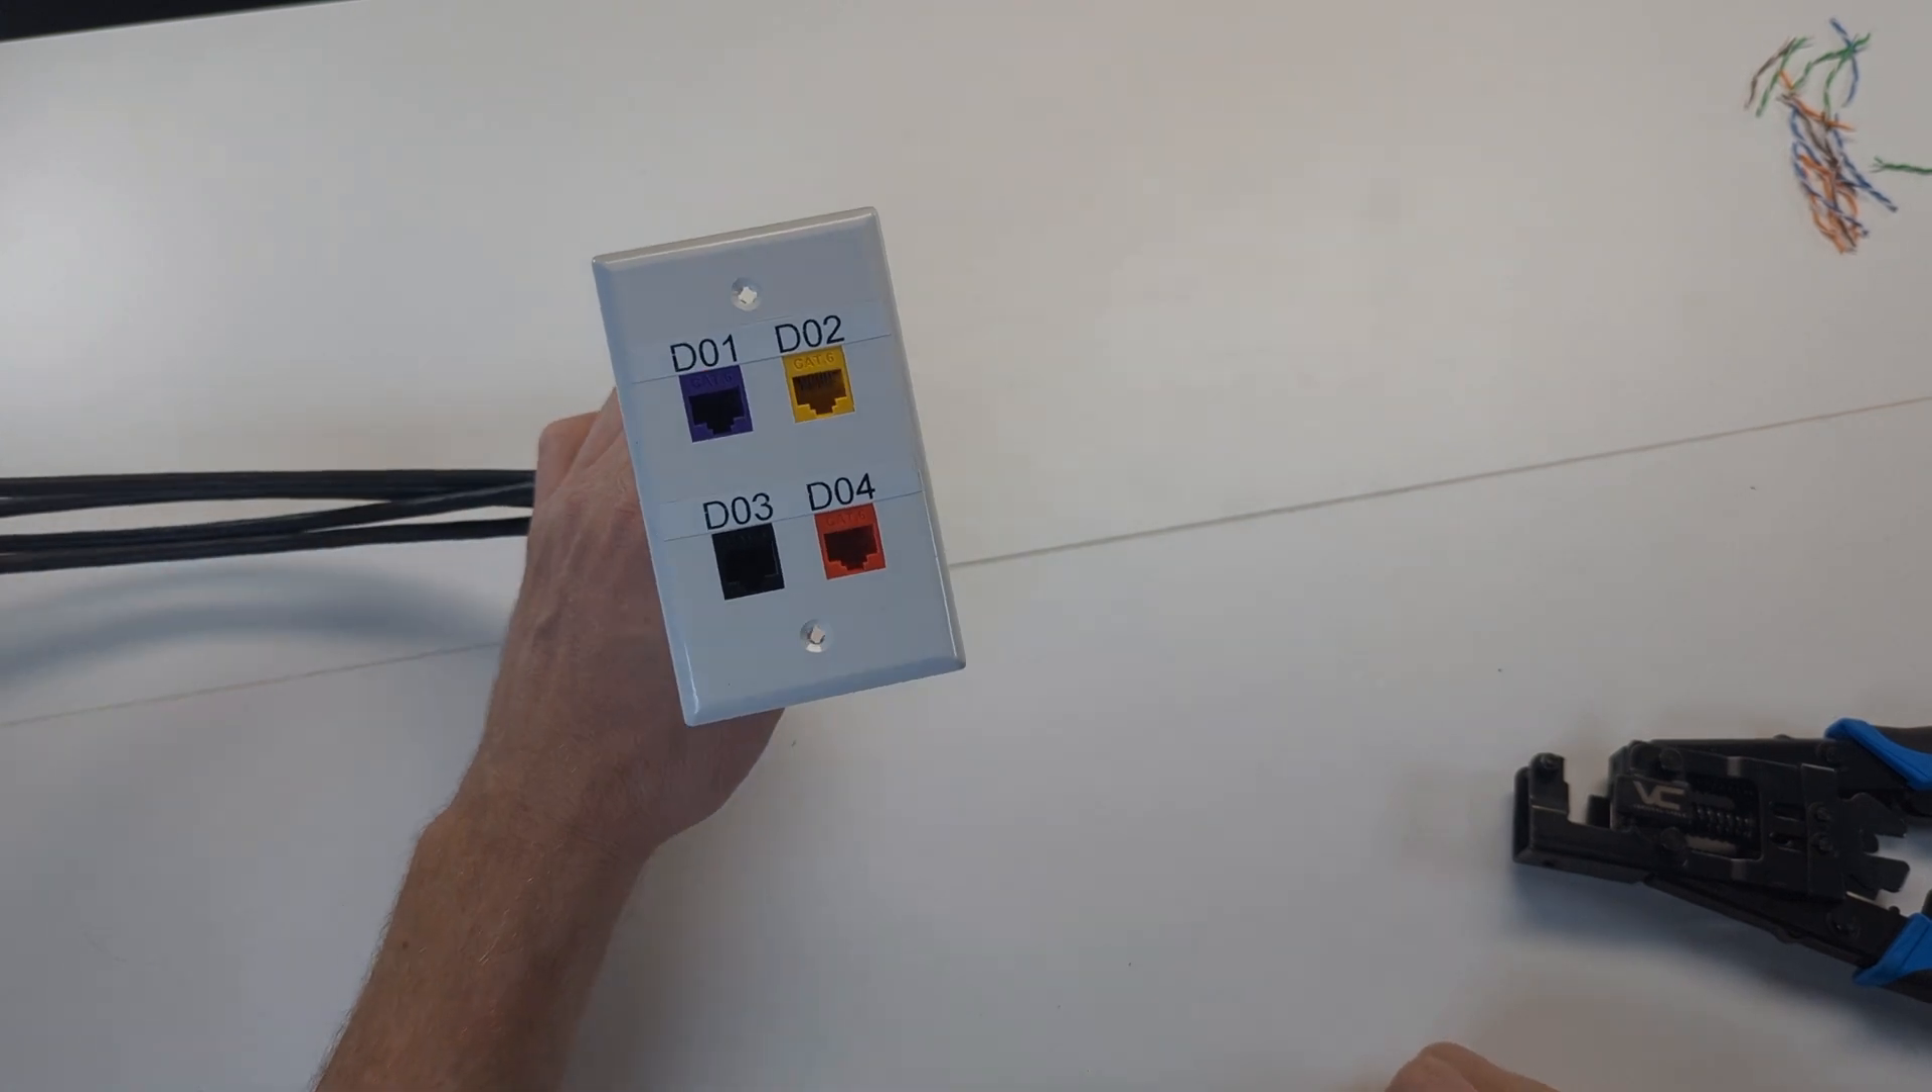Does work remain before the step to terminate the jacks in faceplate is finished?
No.